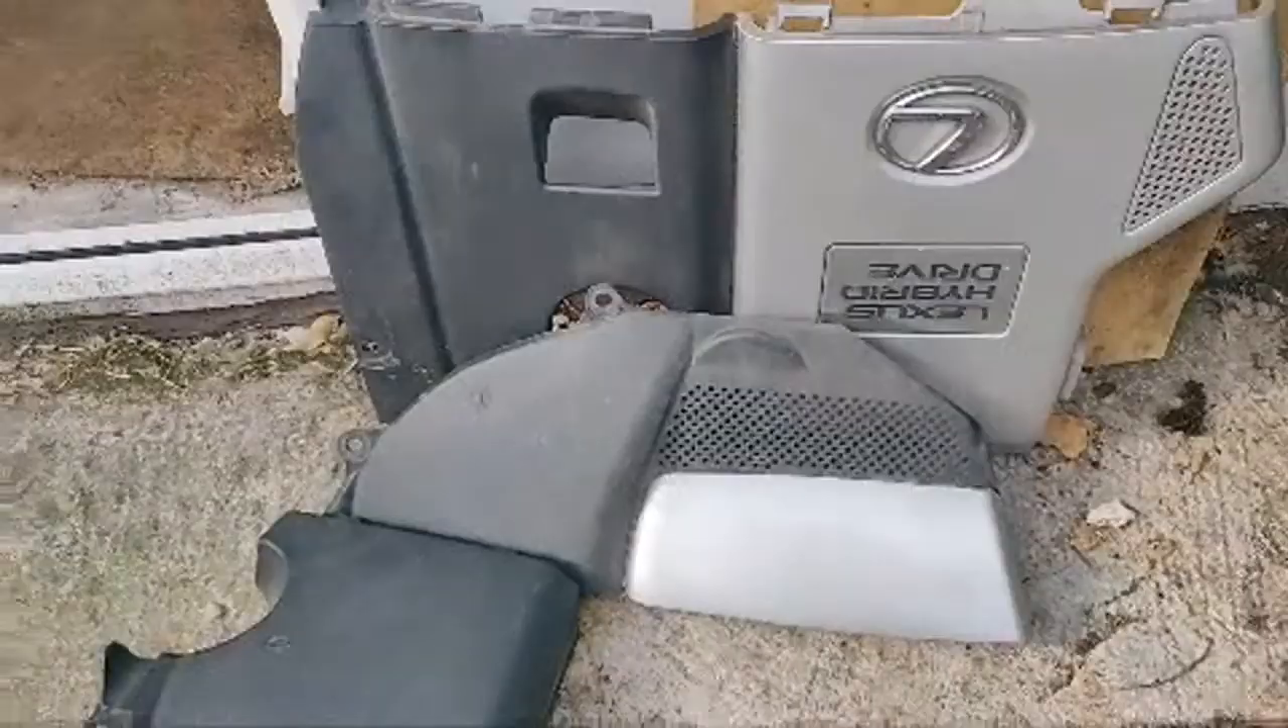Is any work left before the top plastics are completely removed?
No.